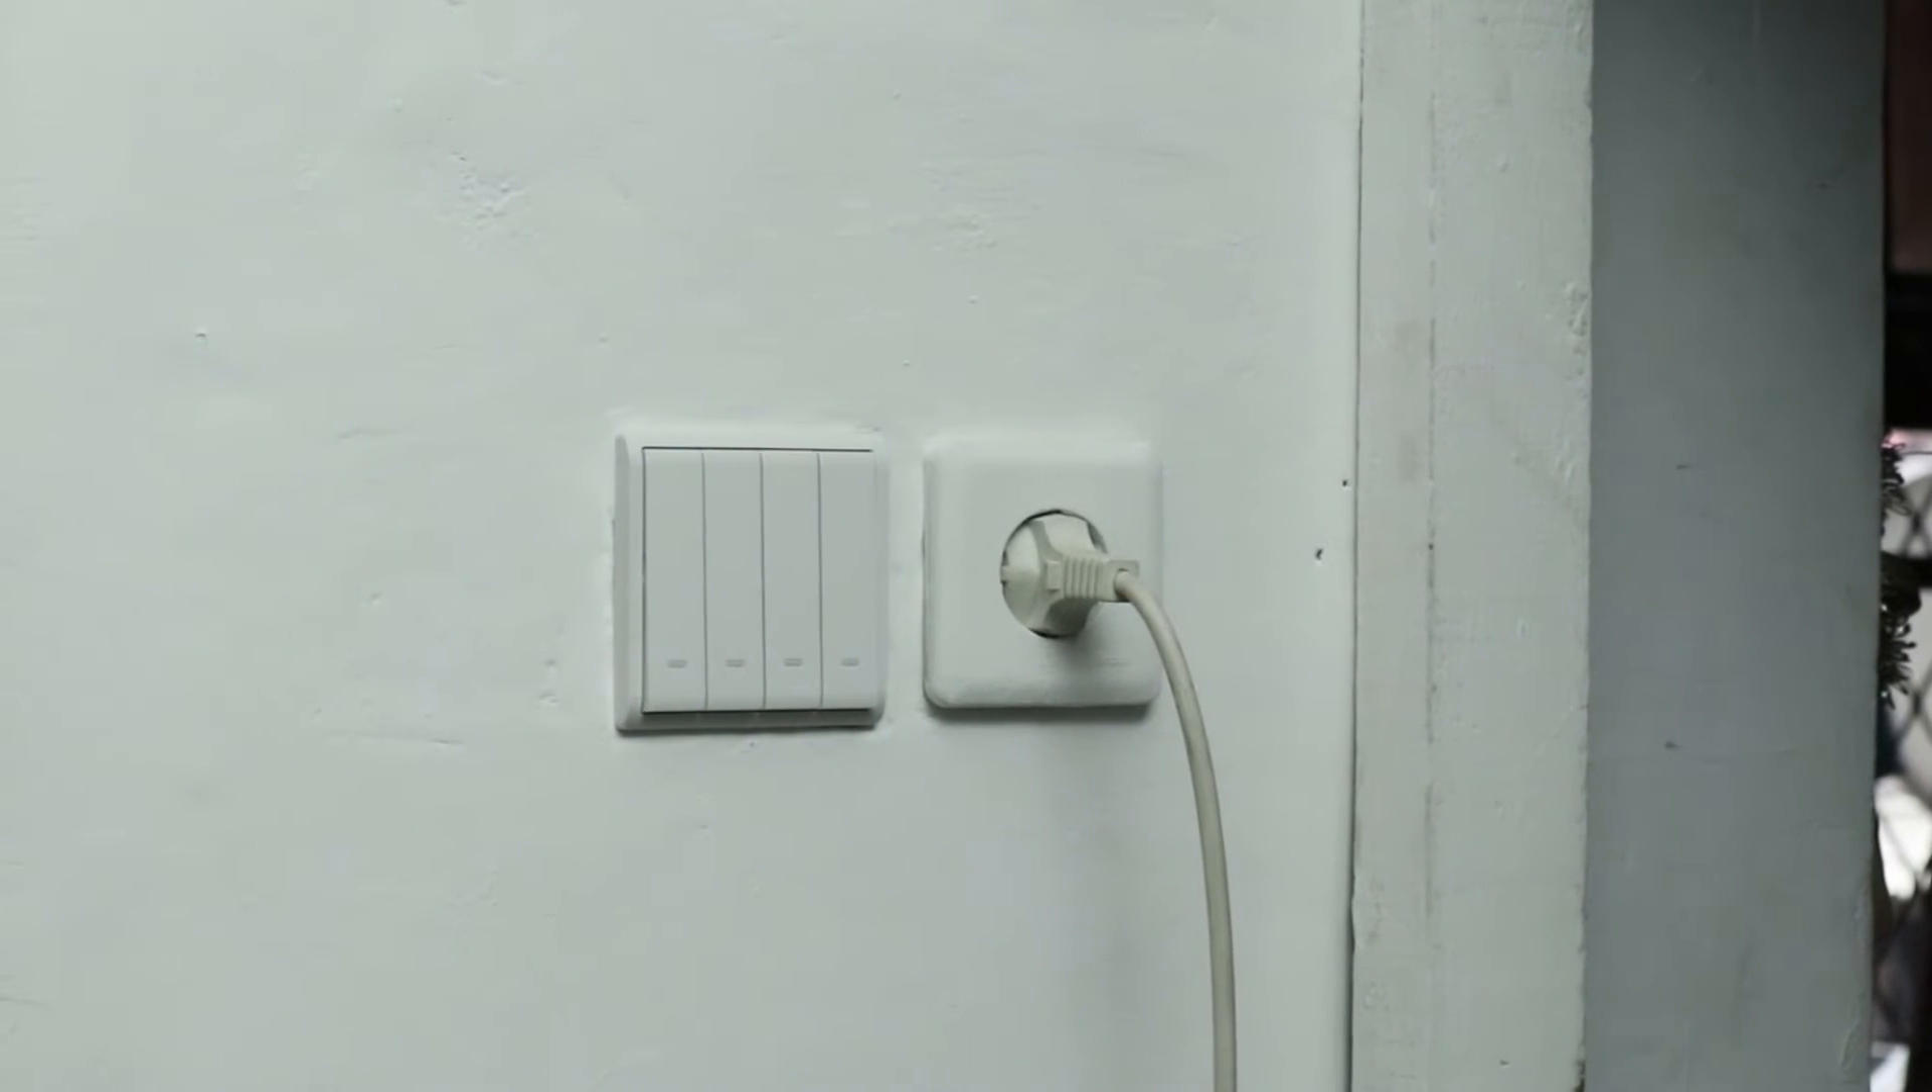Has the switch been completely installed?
Yes.